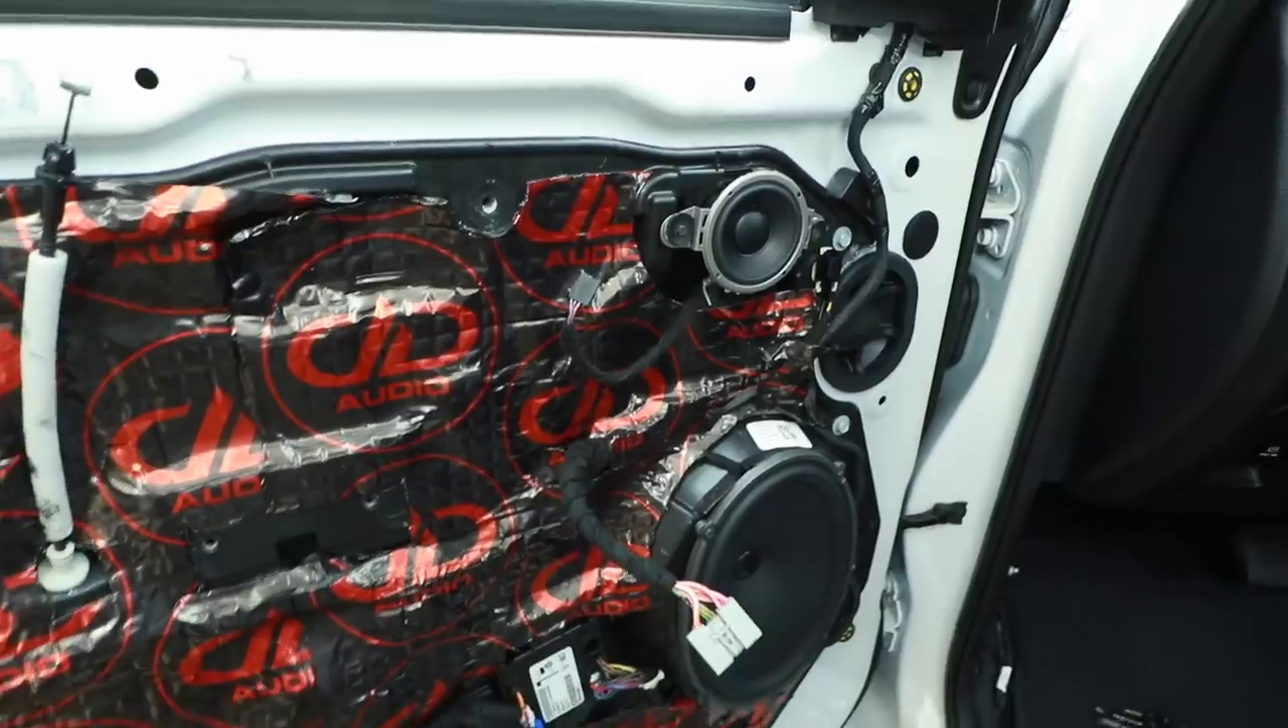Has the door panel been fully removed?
Yes.